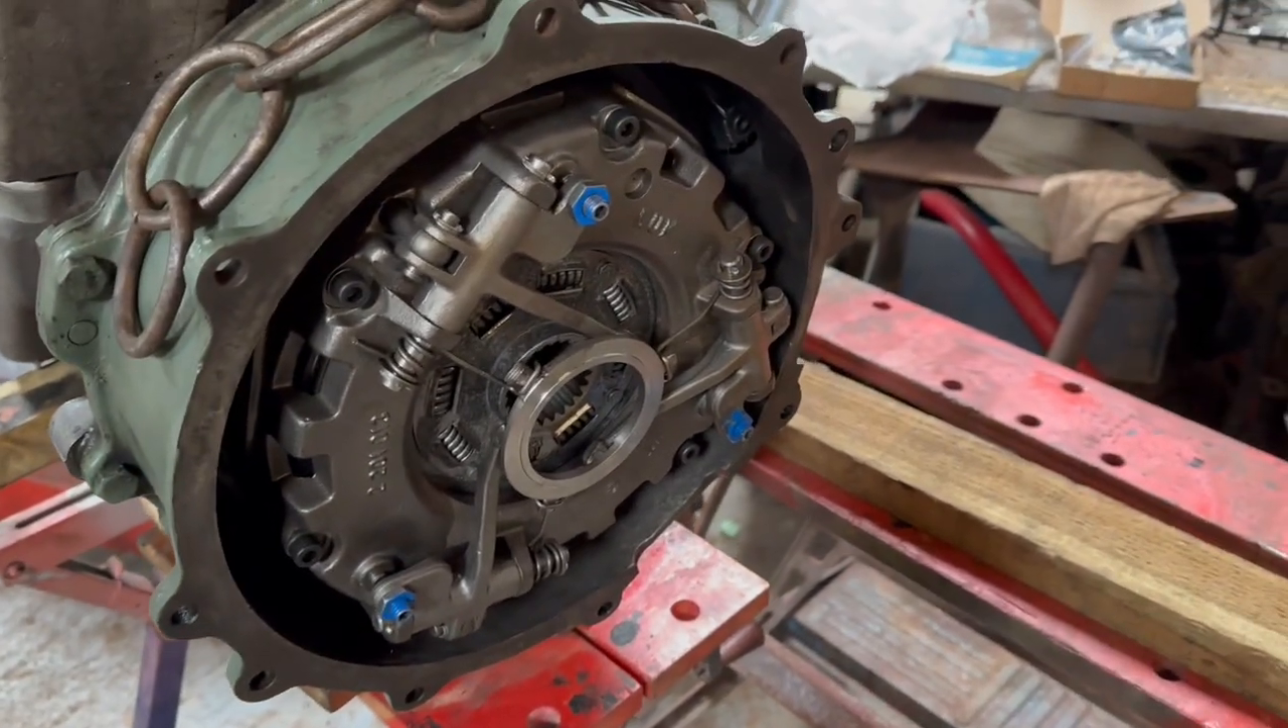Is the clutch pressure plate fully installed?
Yes.